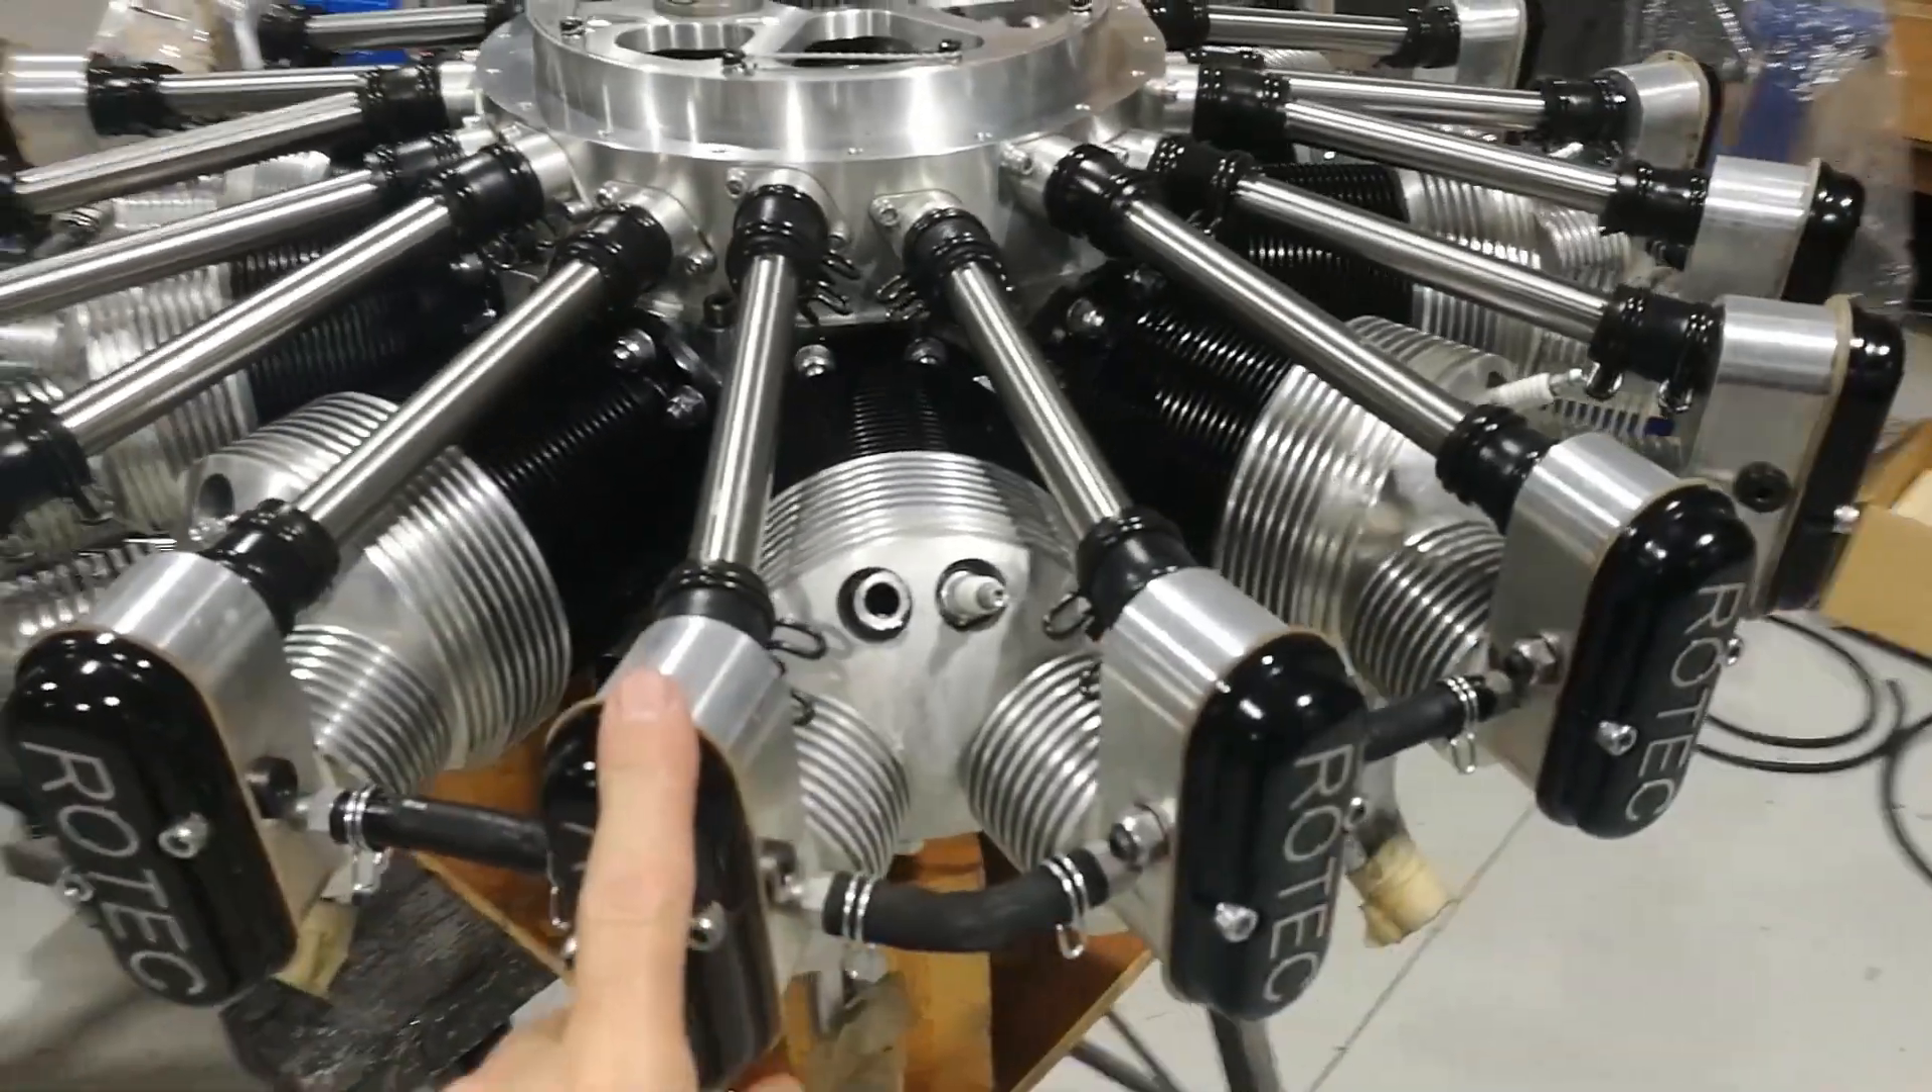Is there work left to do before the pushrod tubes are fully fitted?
No.